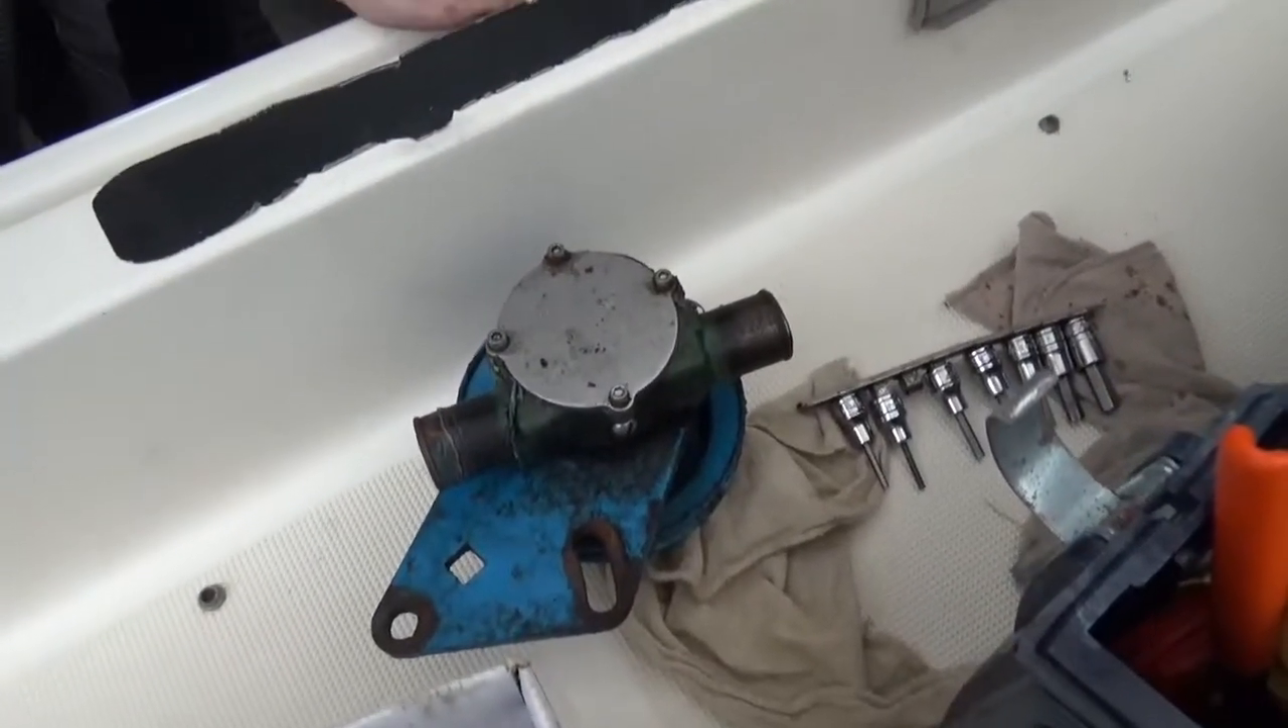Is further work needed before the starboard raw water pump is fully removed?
No.